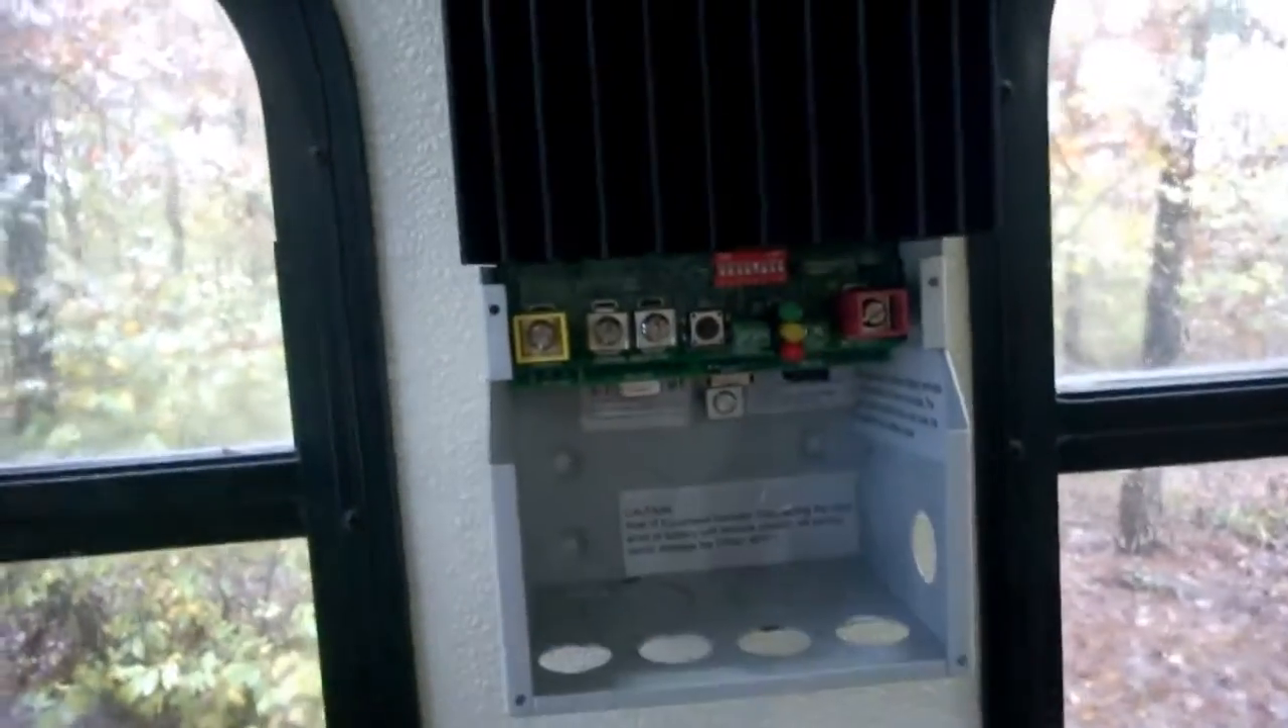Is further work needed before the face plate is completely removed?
No.